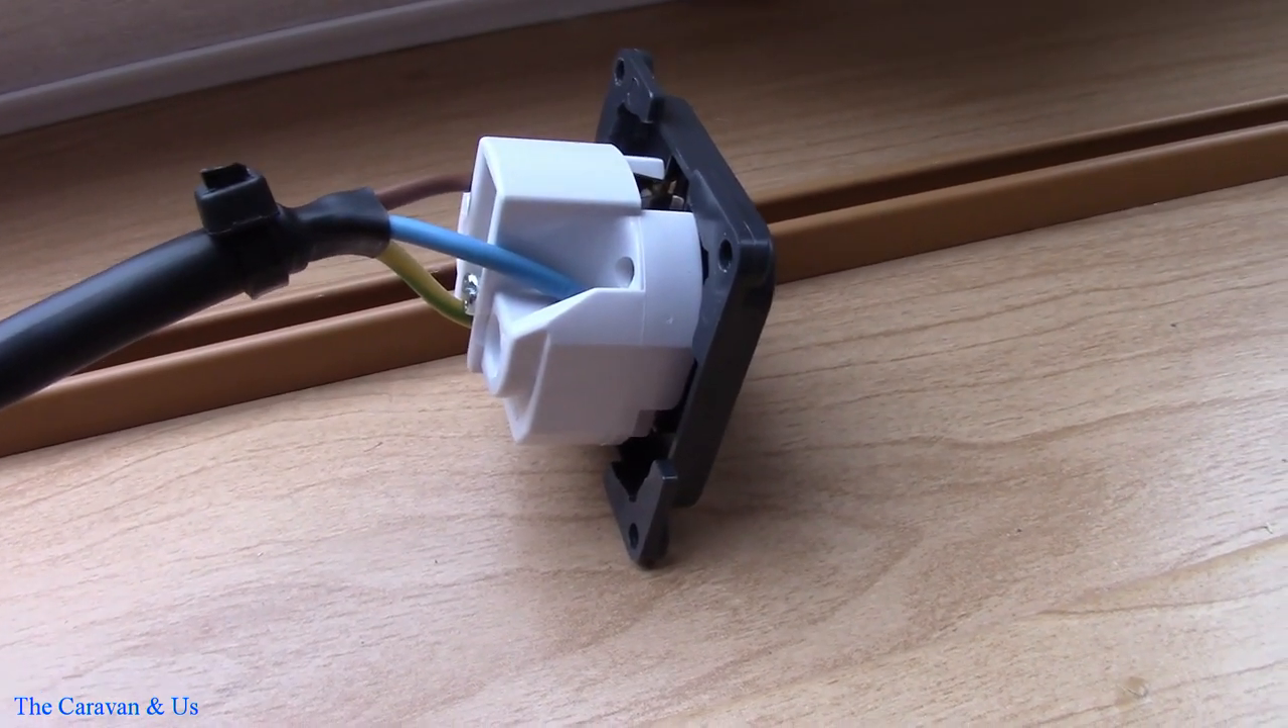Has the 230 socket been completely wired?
Yes.